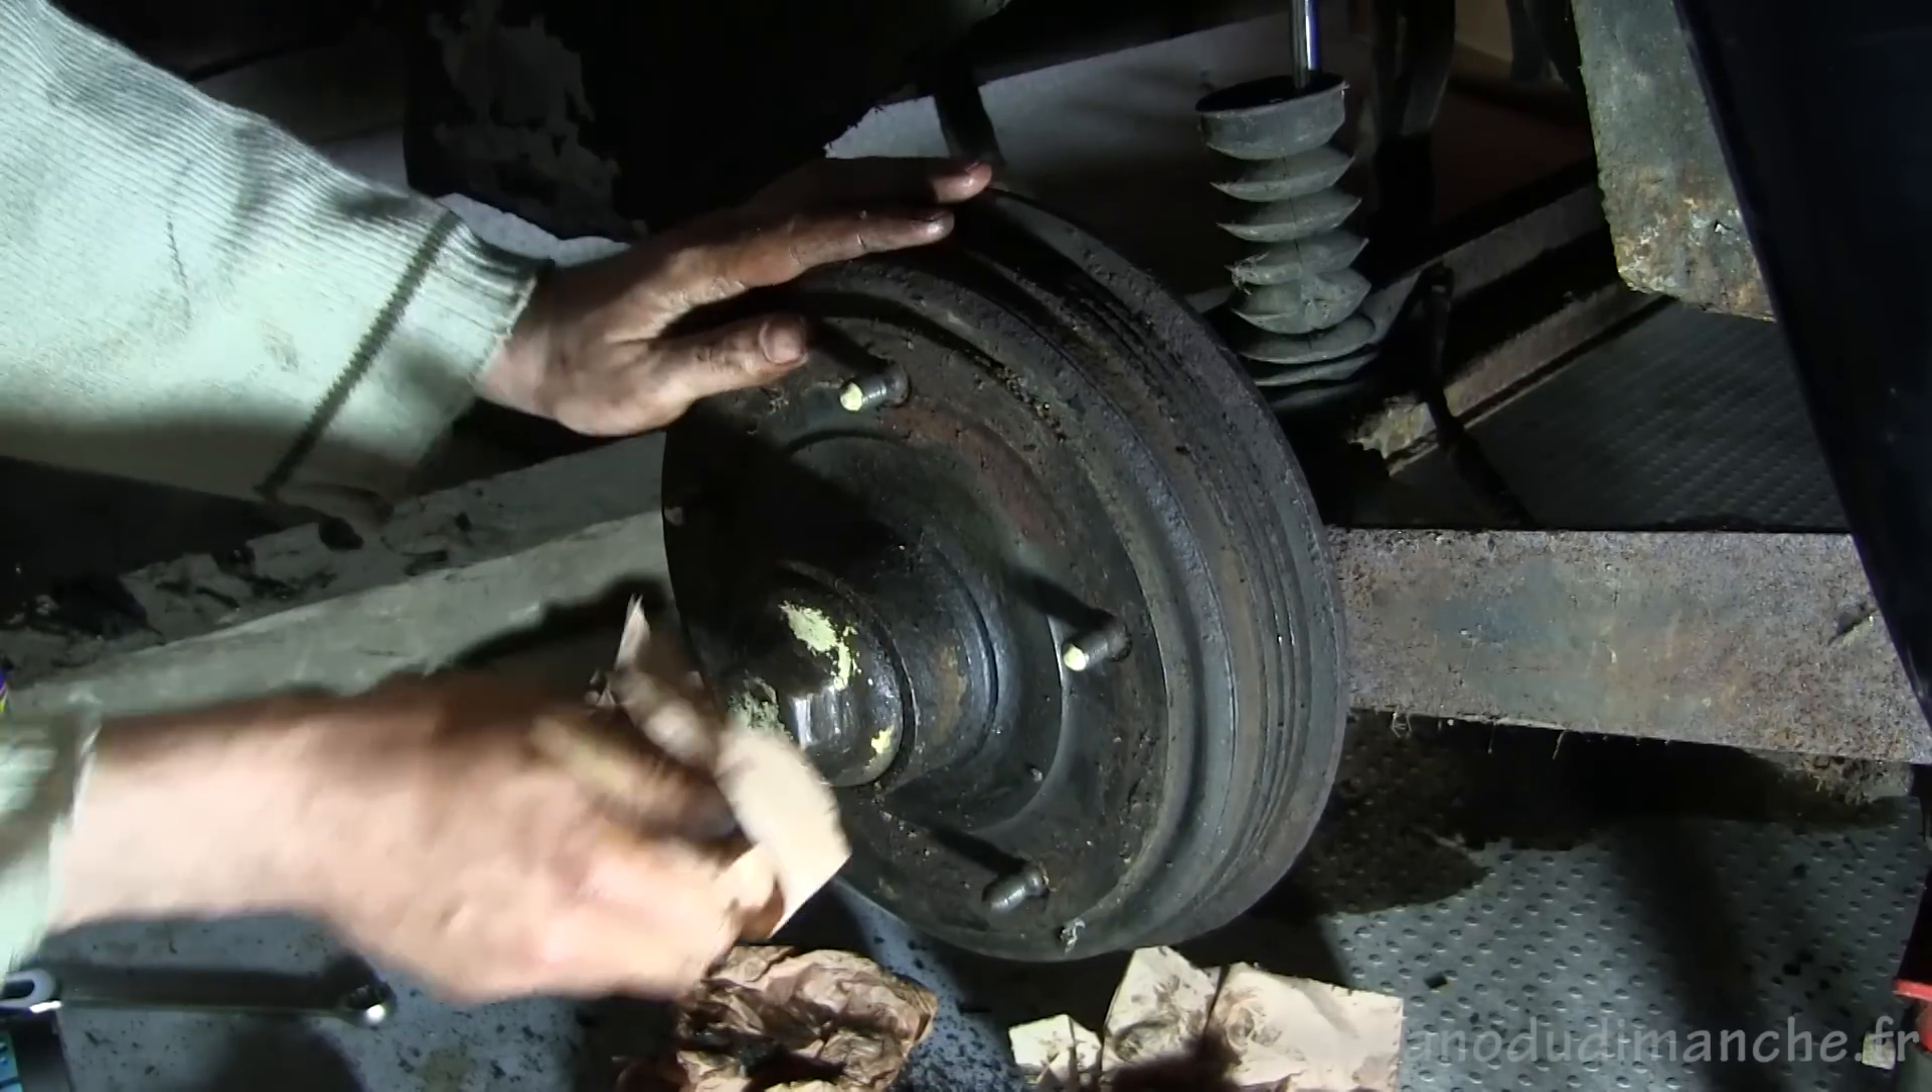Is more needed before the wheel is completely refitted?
Yes.